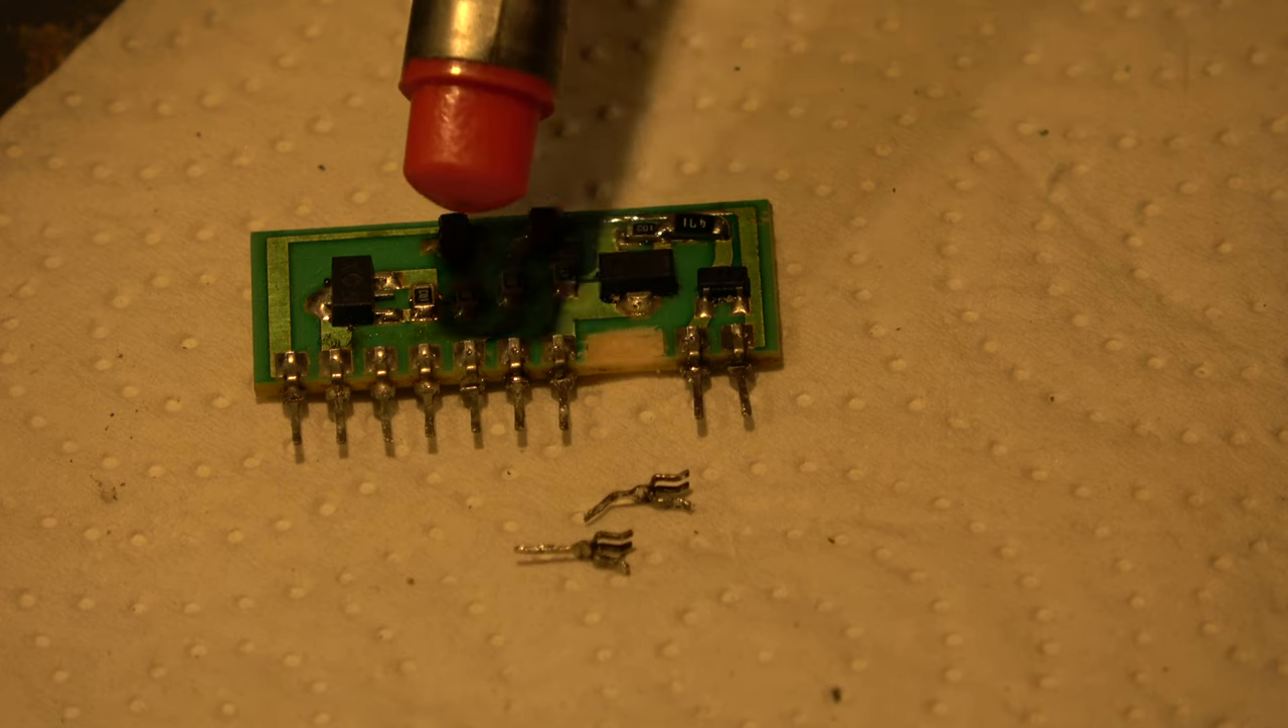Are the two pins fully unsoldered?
Yes.